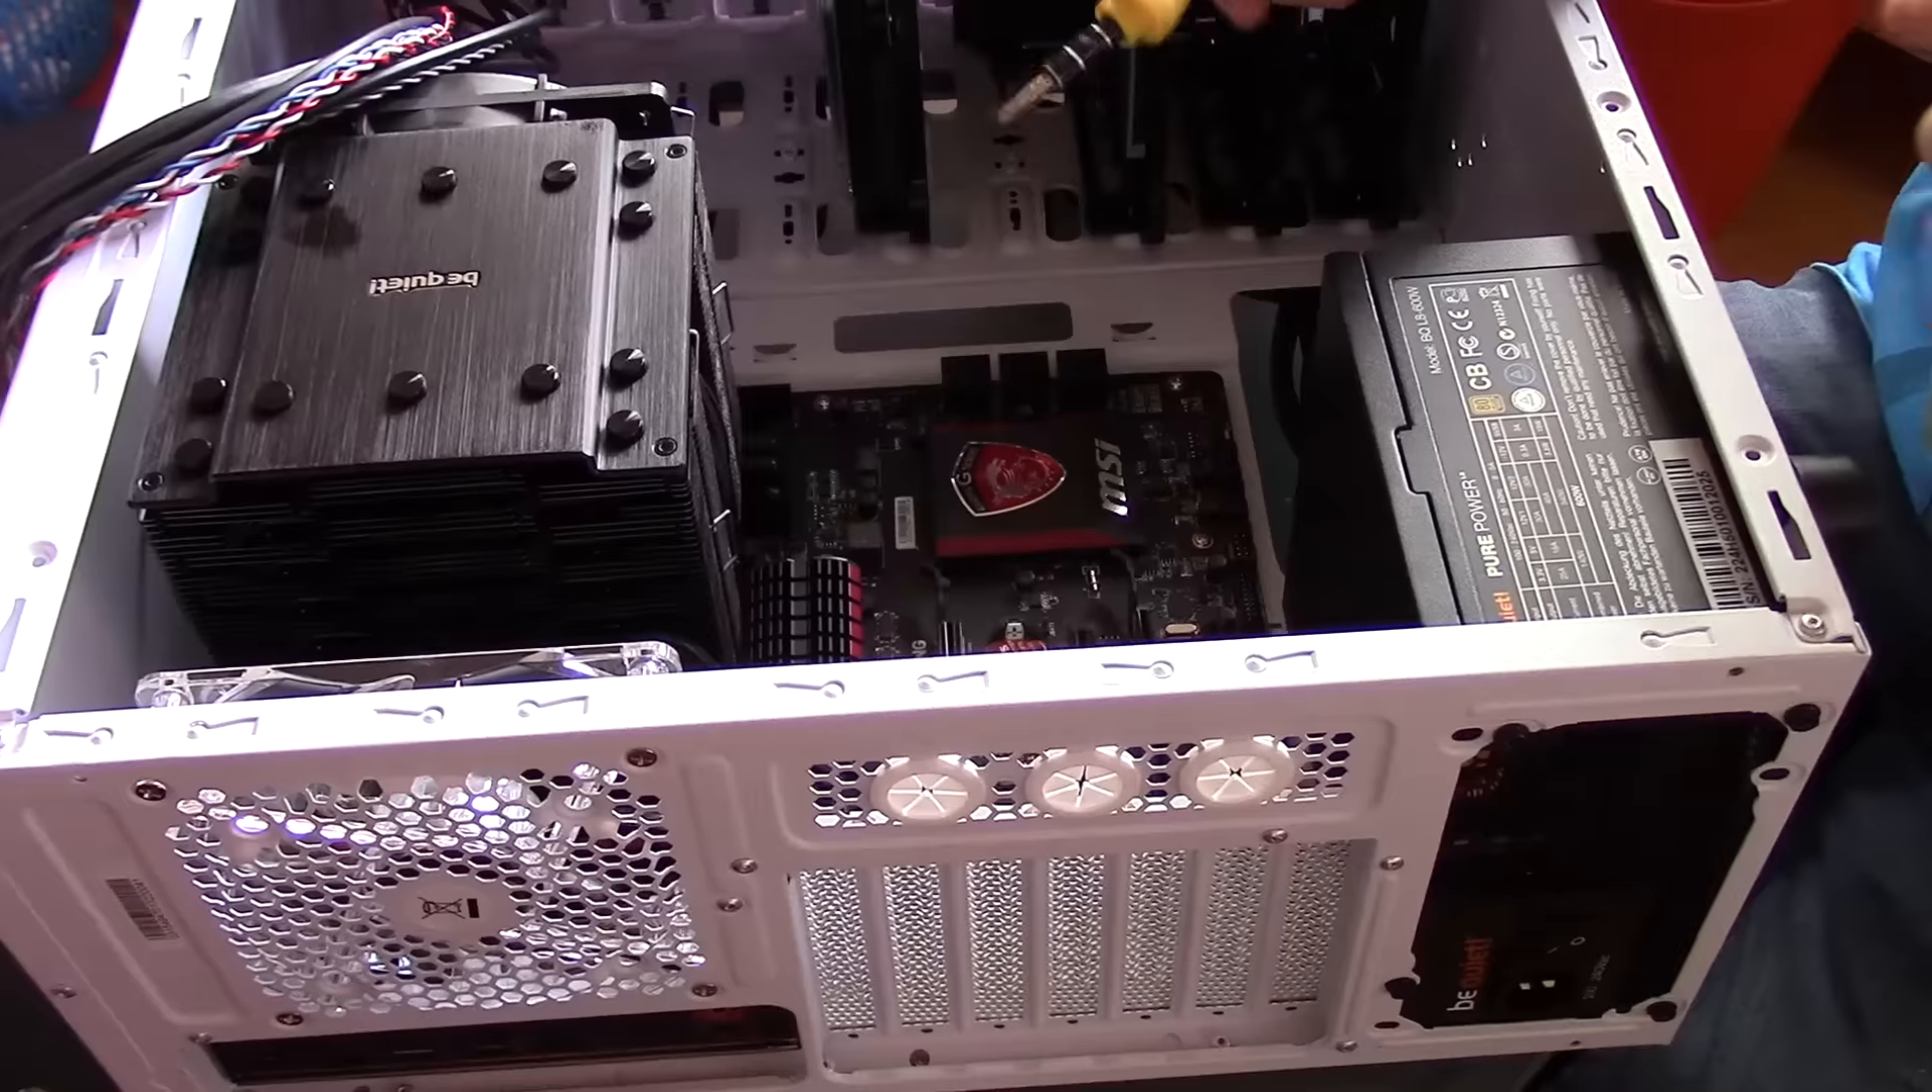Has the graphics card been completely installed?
No.